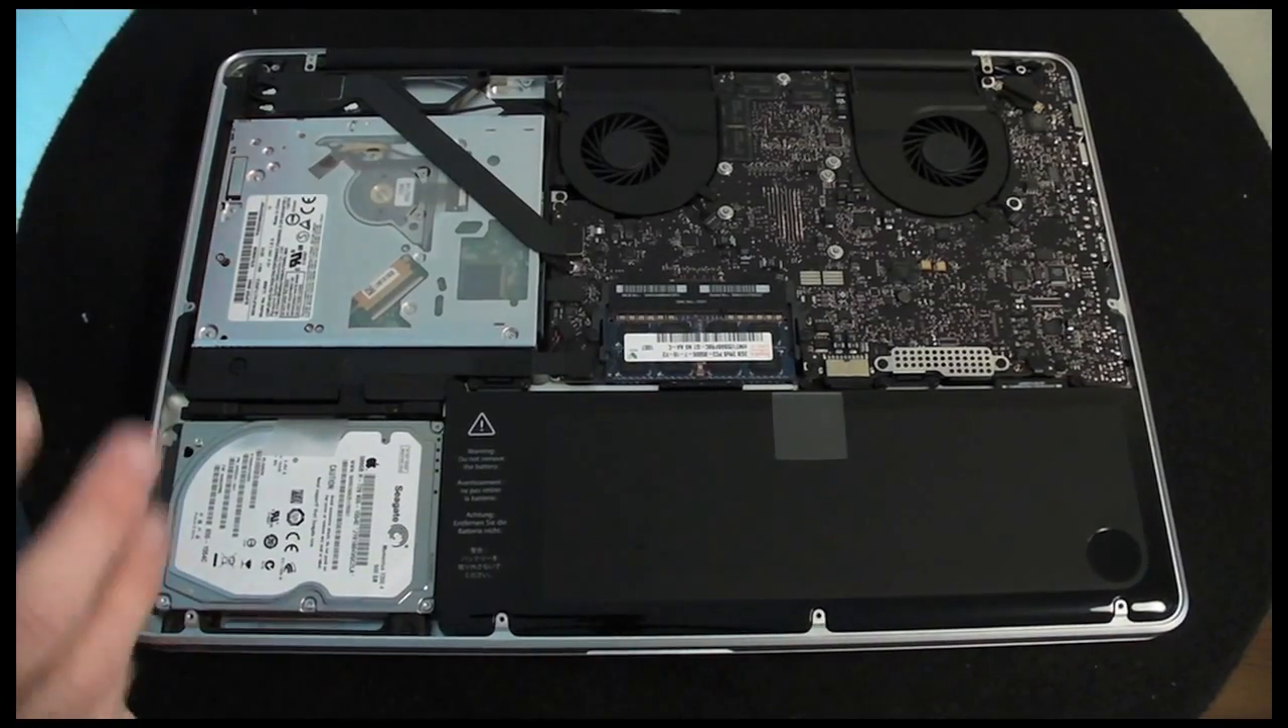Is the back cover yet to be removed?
No.